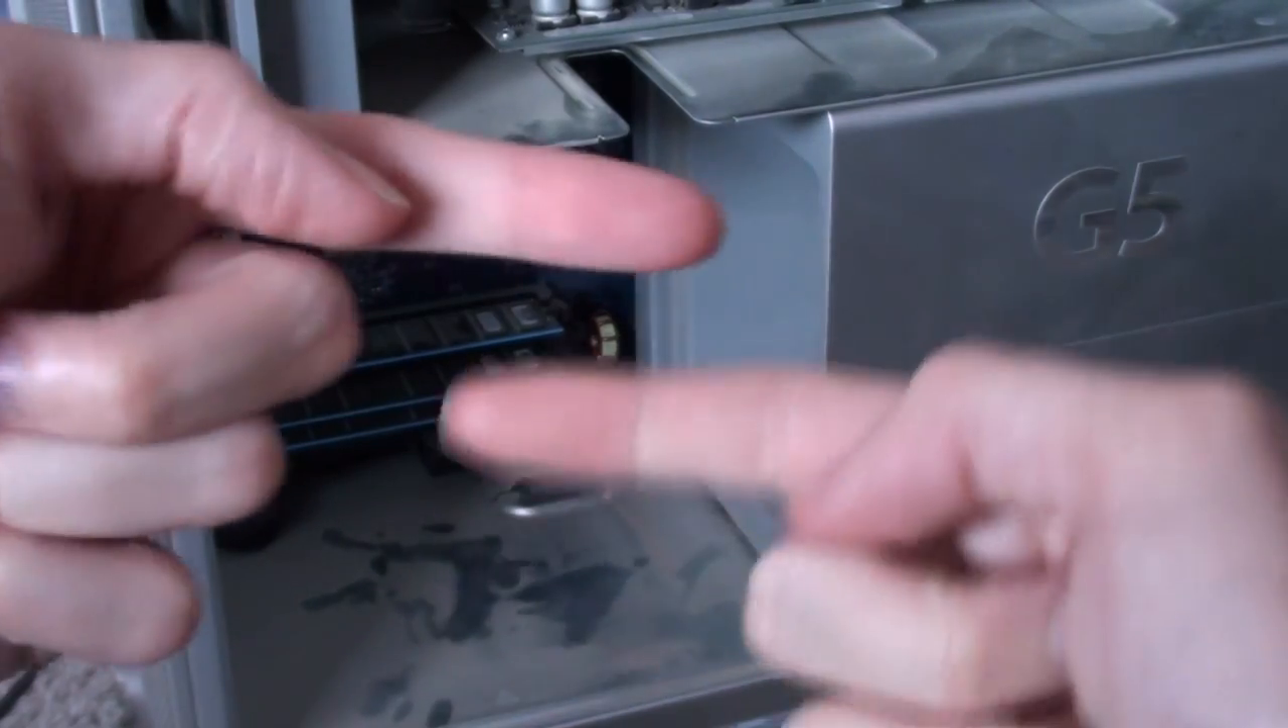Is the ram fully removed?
No.